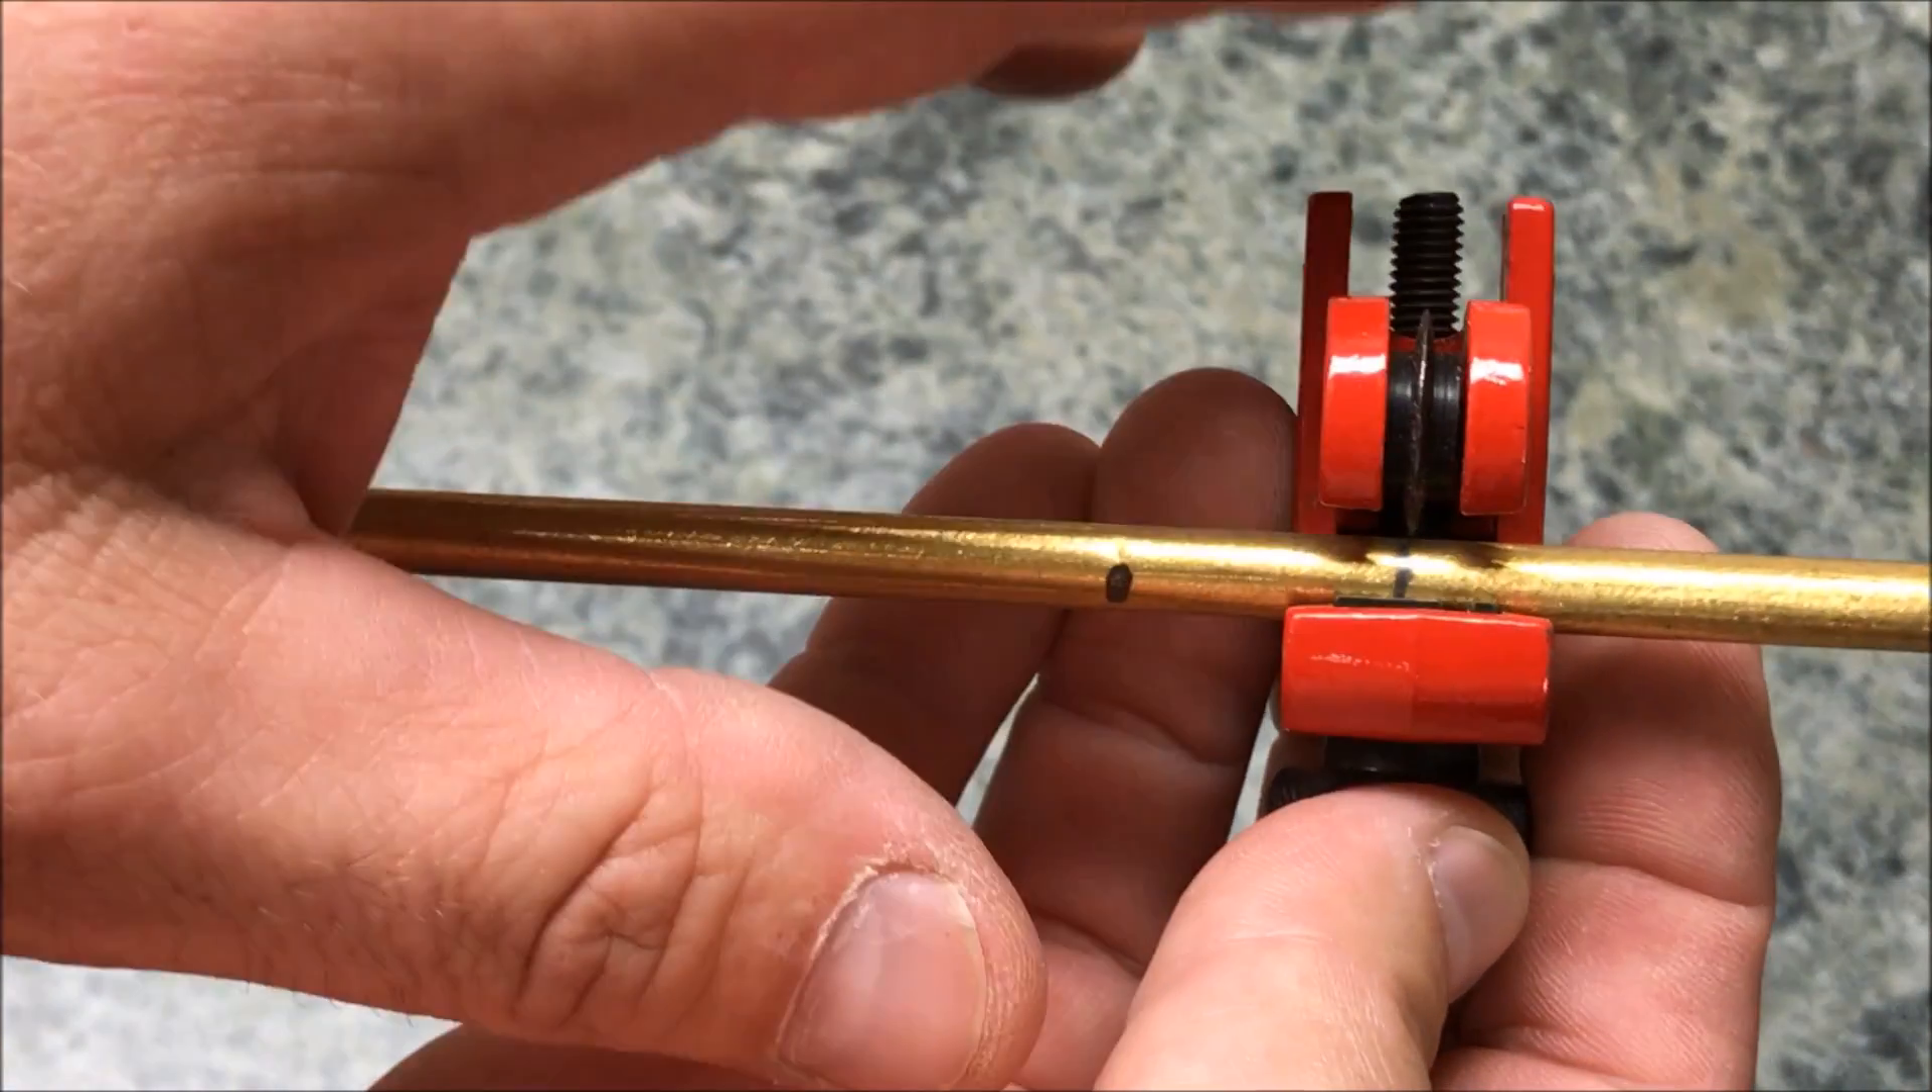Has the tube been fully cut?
No.